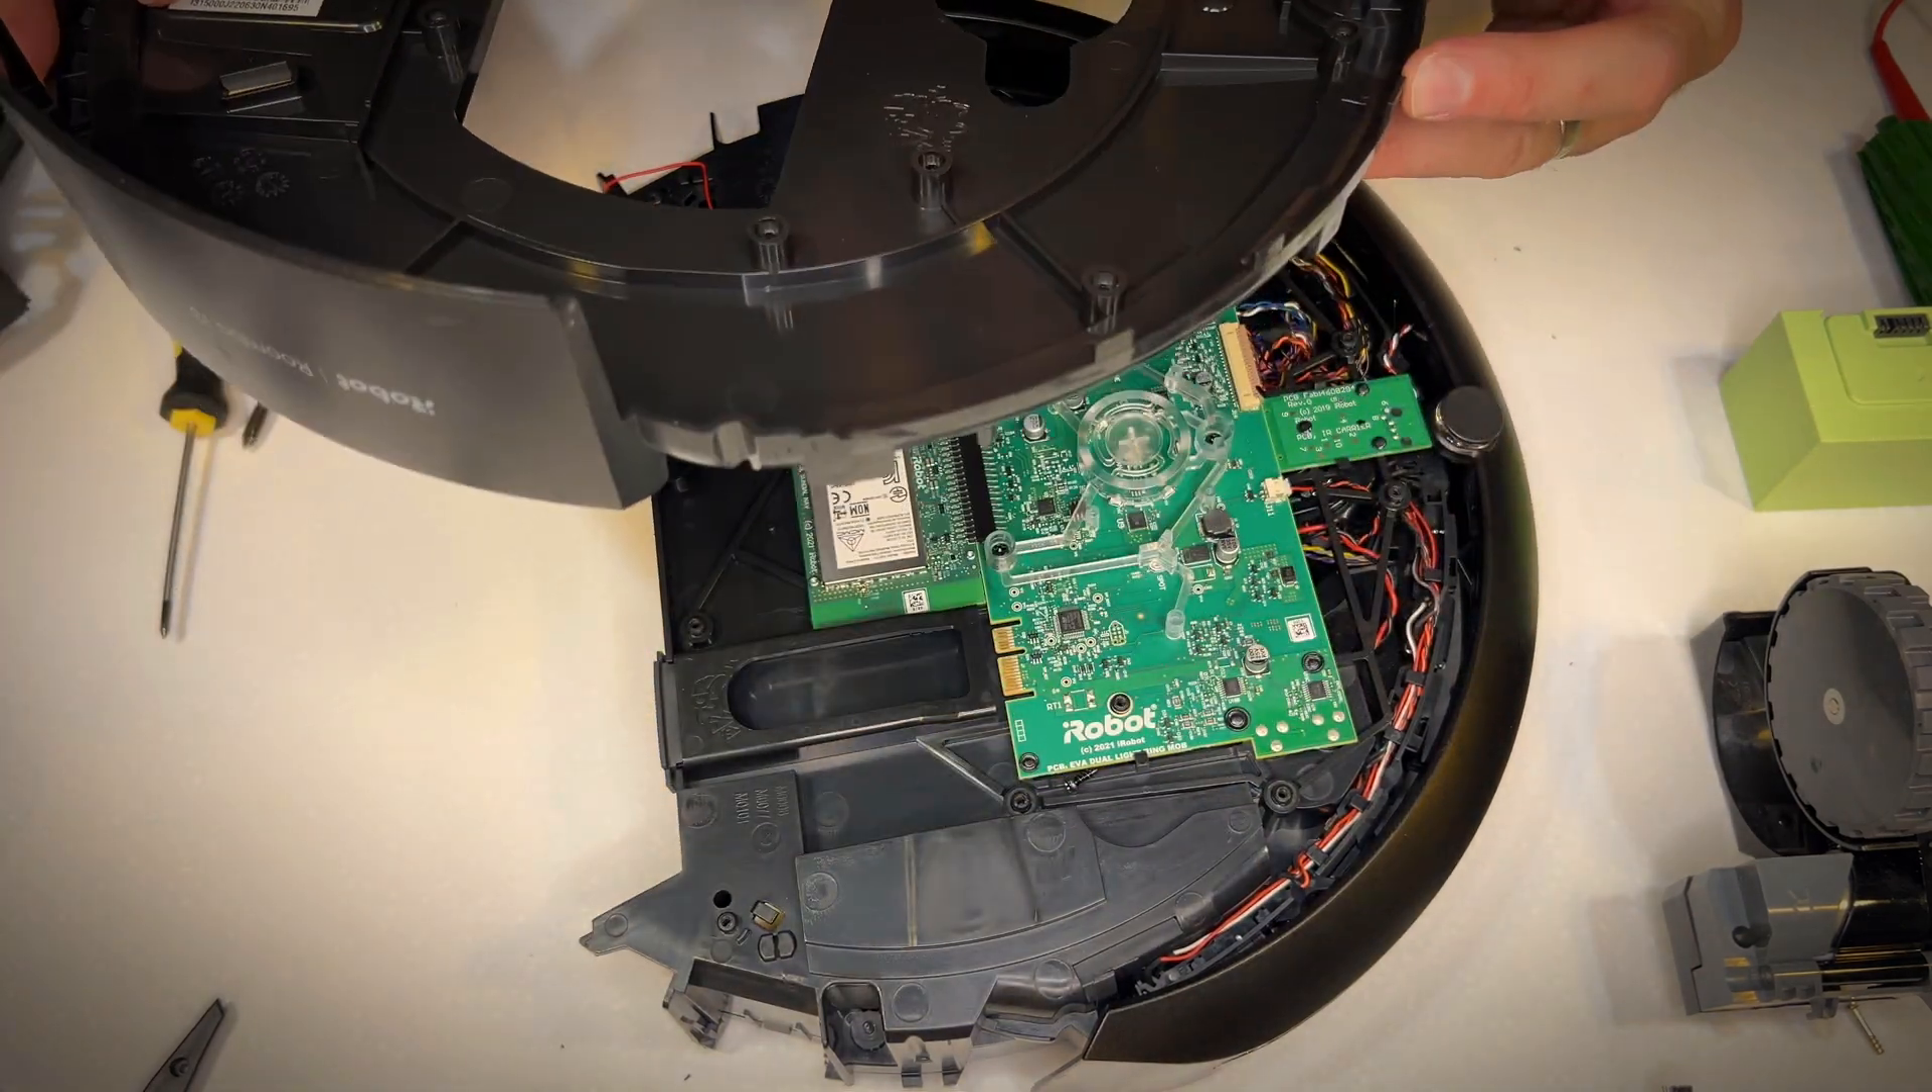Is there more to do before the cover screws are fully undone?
No.